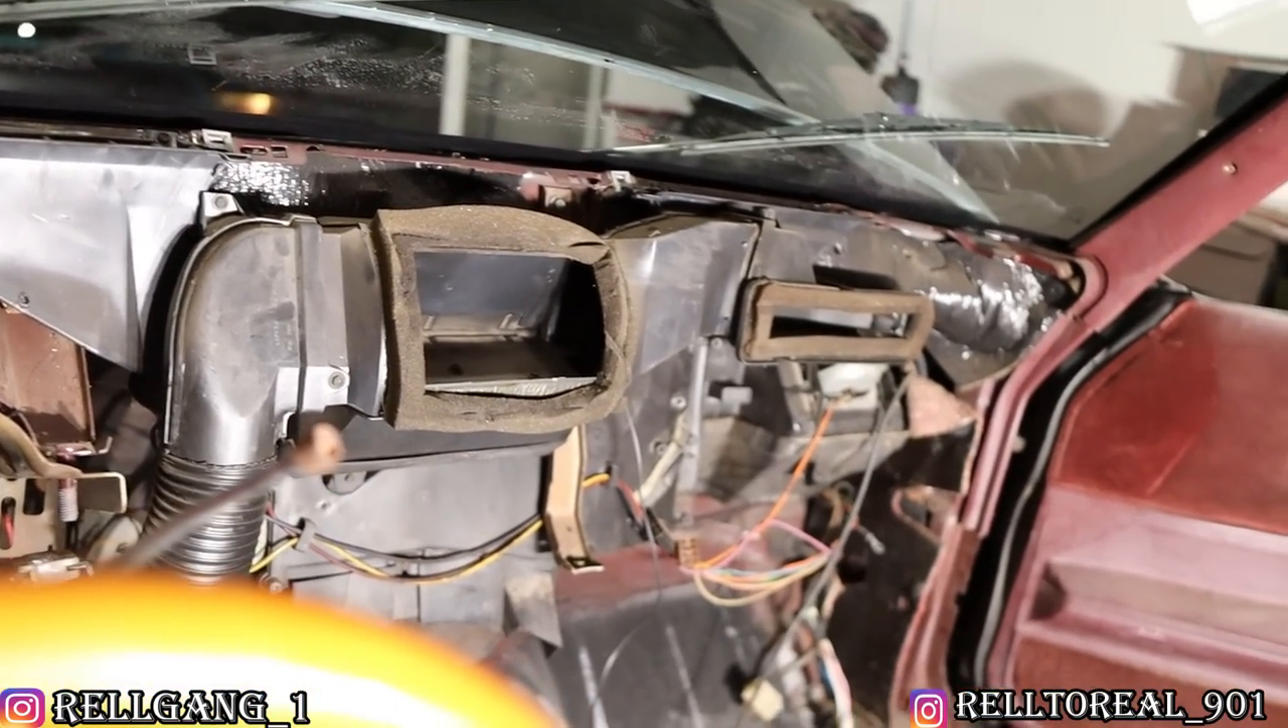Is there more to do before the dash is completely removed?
No.